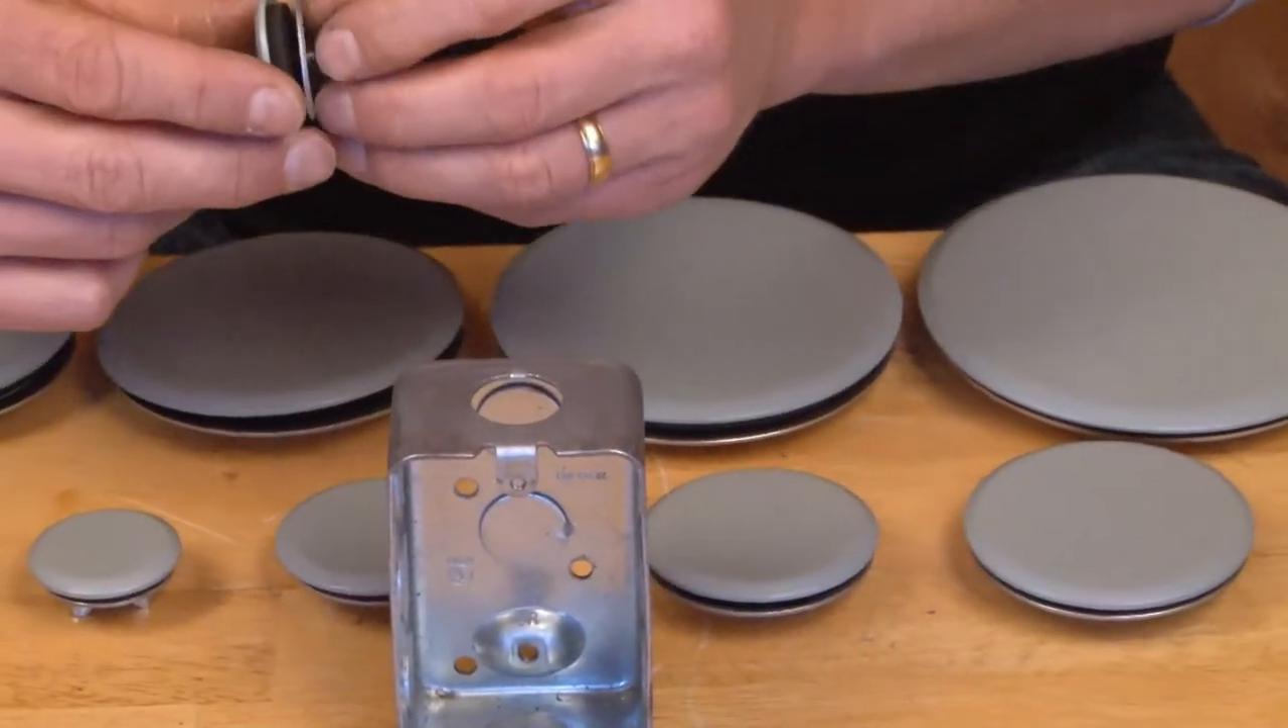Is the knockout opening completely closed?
No.